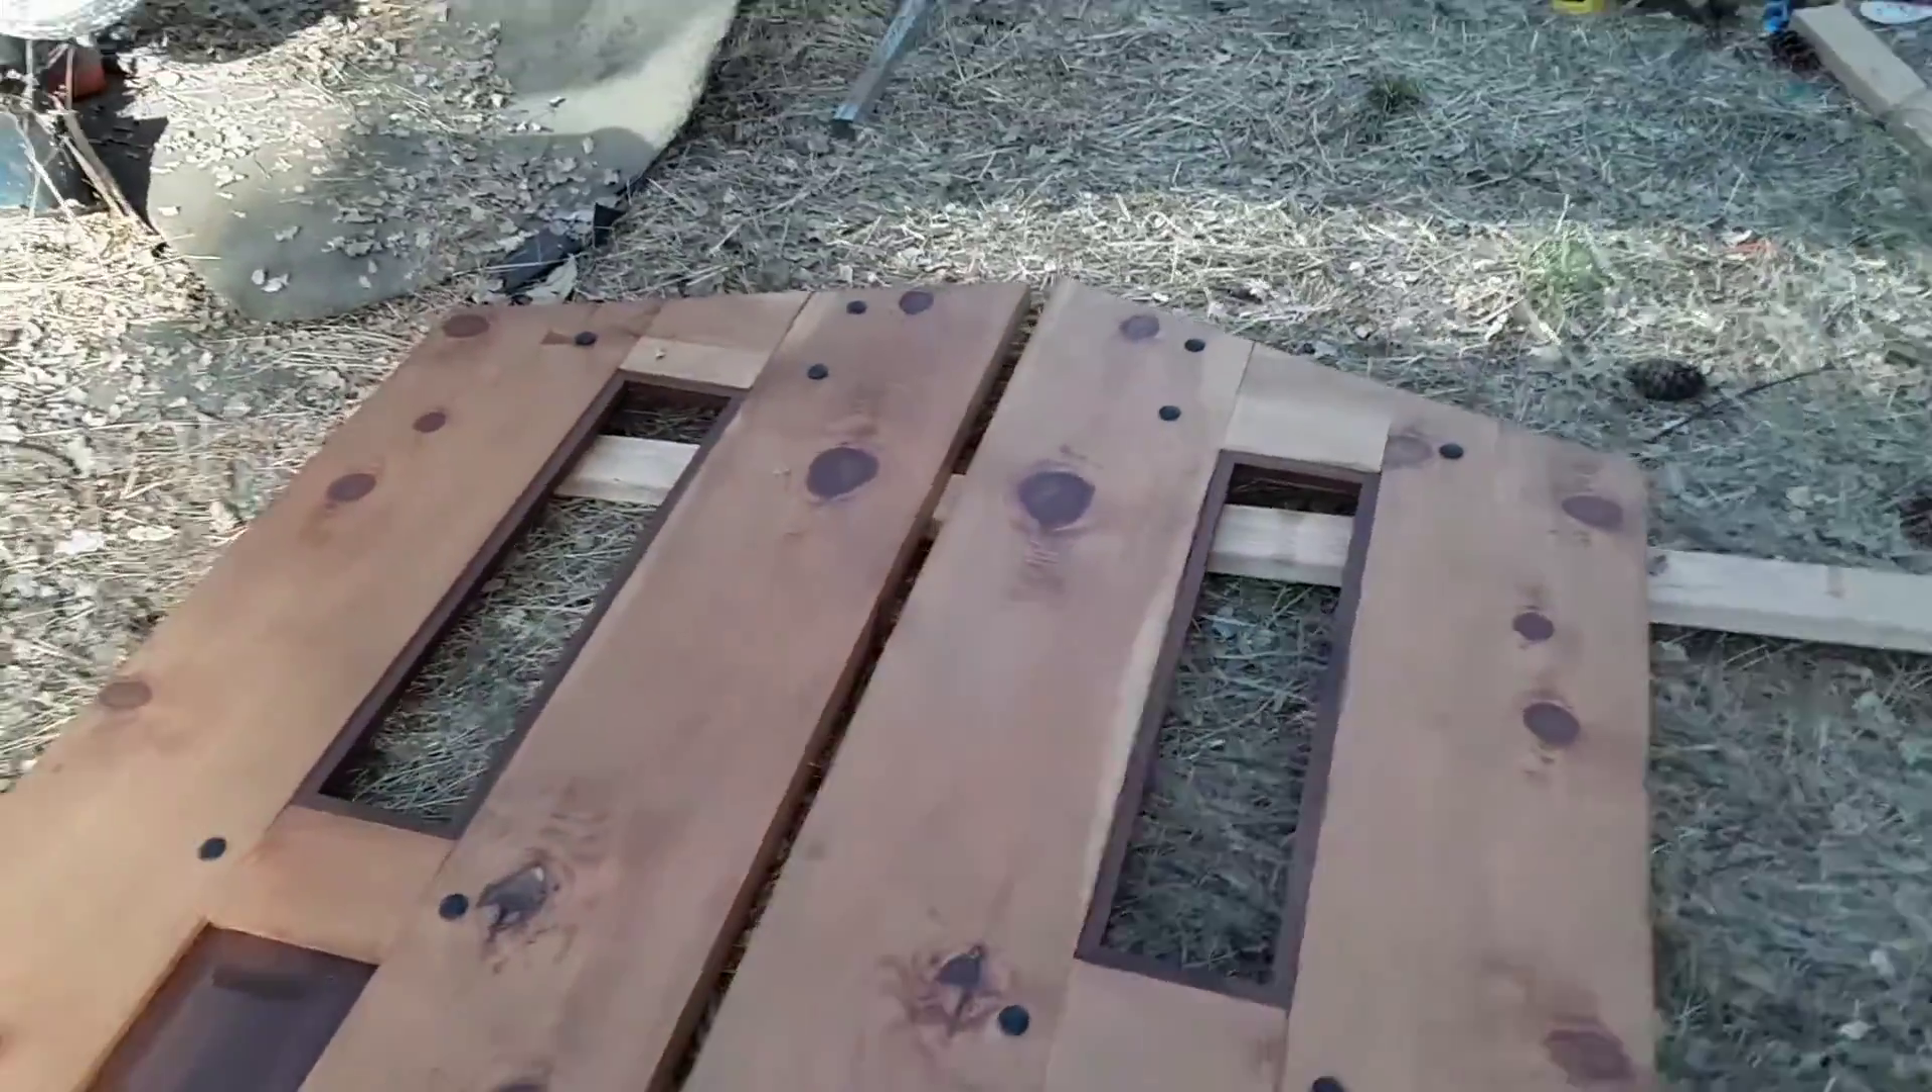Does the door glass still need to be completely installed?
Yes.